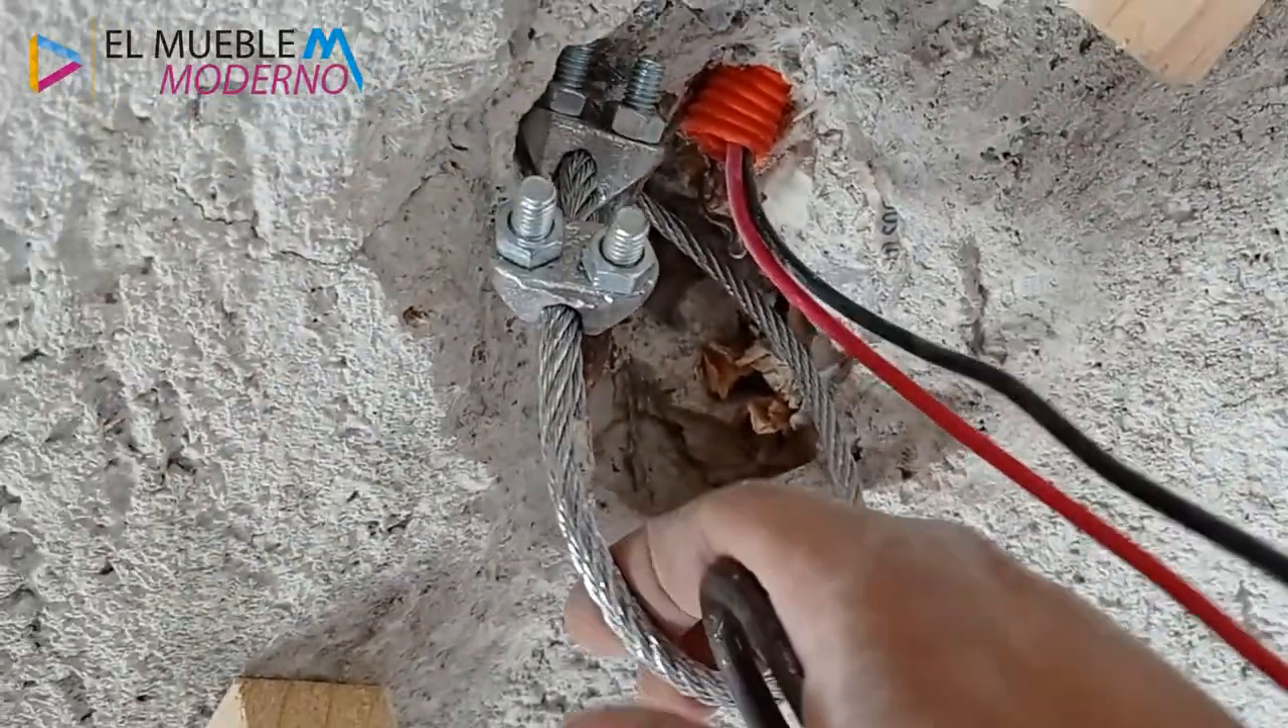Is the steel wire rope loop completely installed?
Yes.